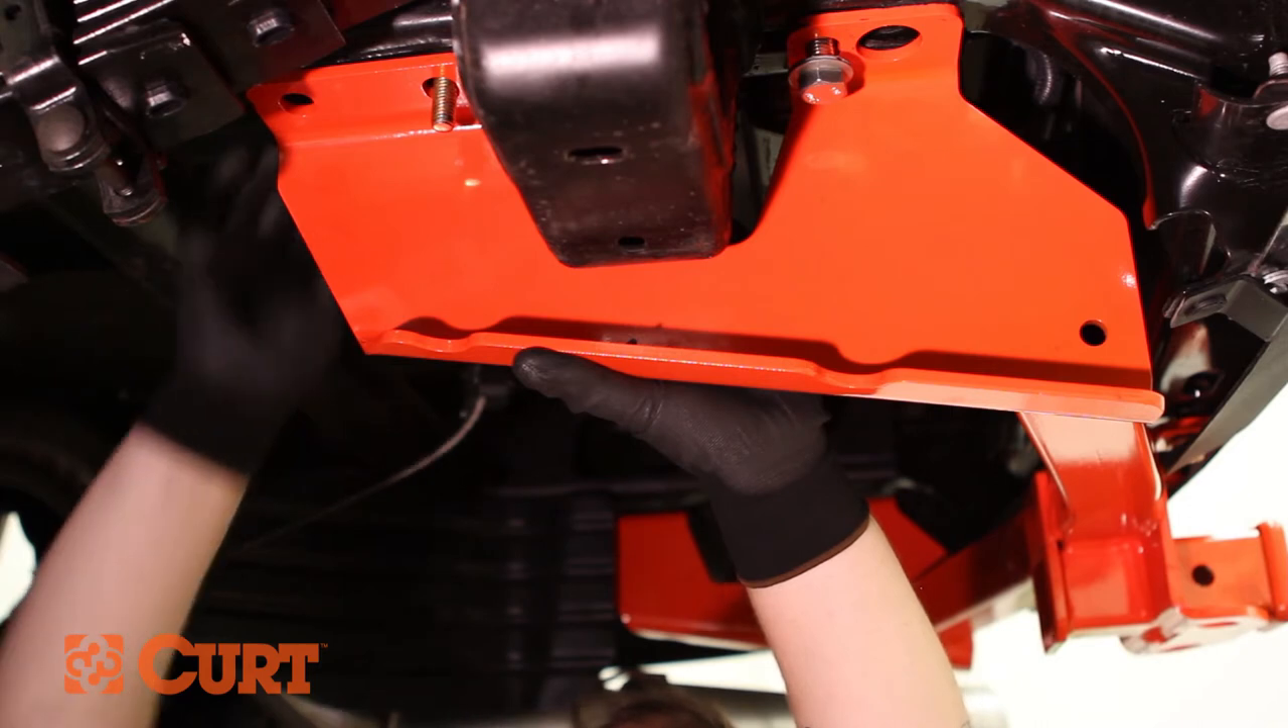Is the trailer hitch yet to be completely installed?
Yes.